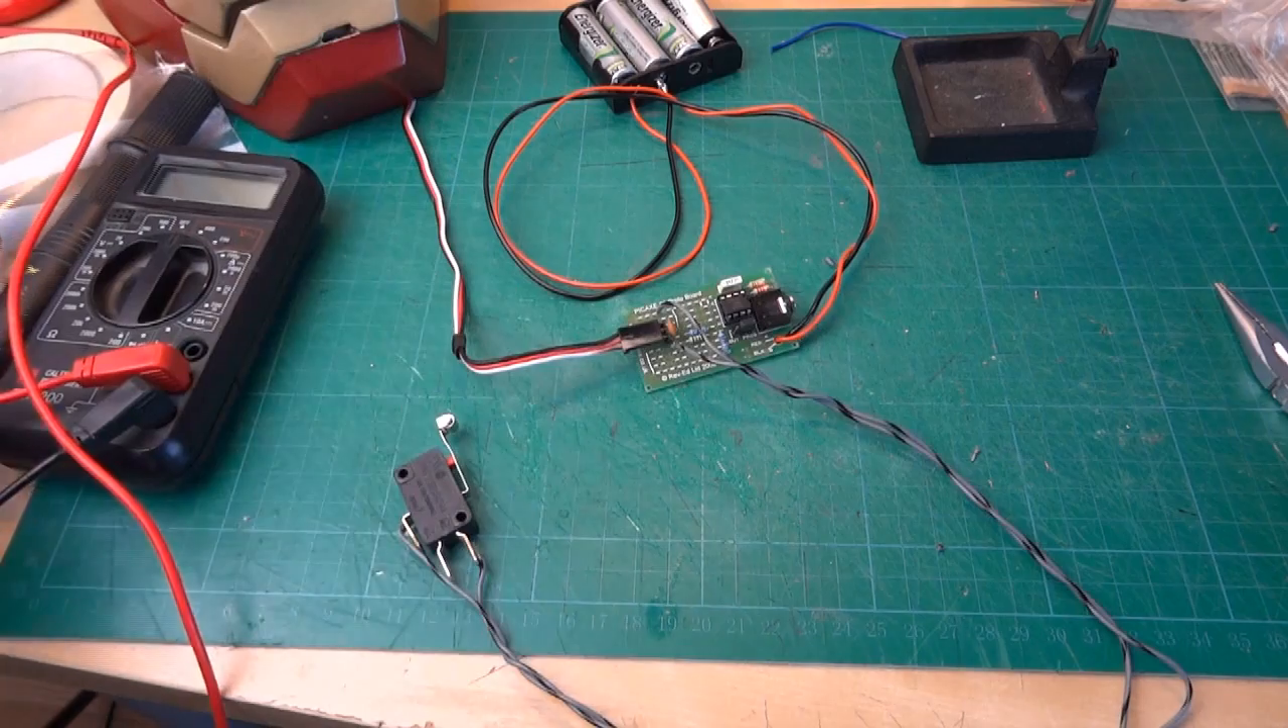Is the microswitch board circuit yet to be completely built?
No.